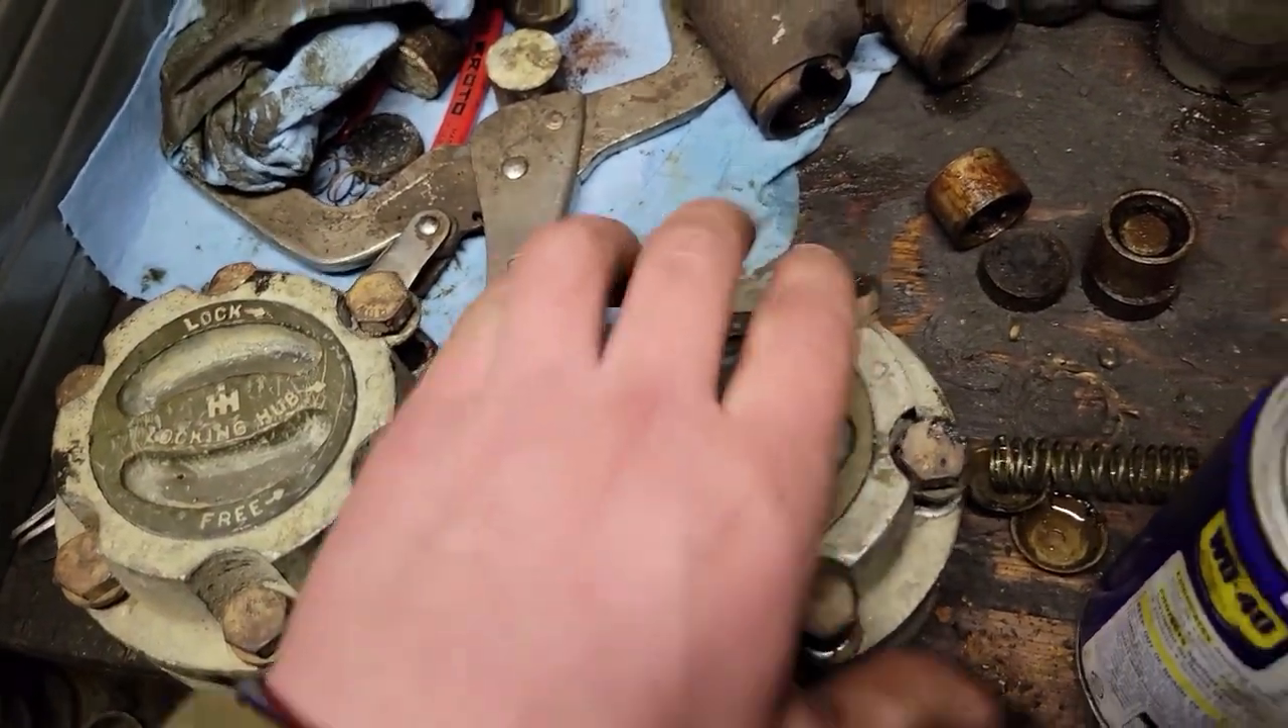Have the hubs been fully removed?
Yes.